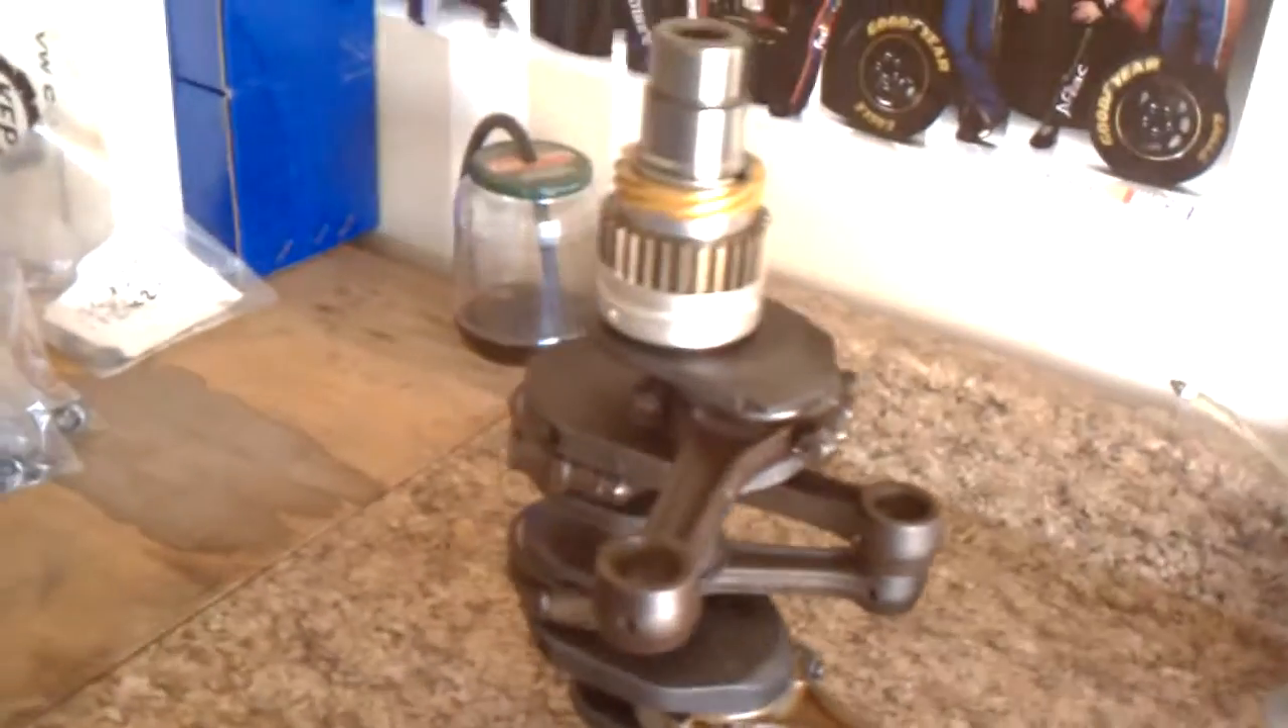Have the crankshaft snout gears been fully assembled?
Yes.